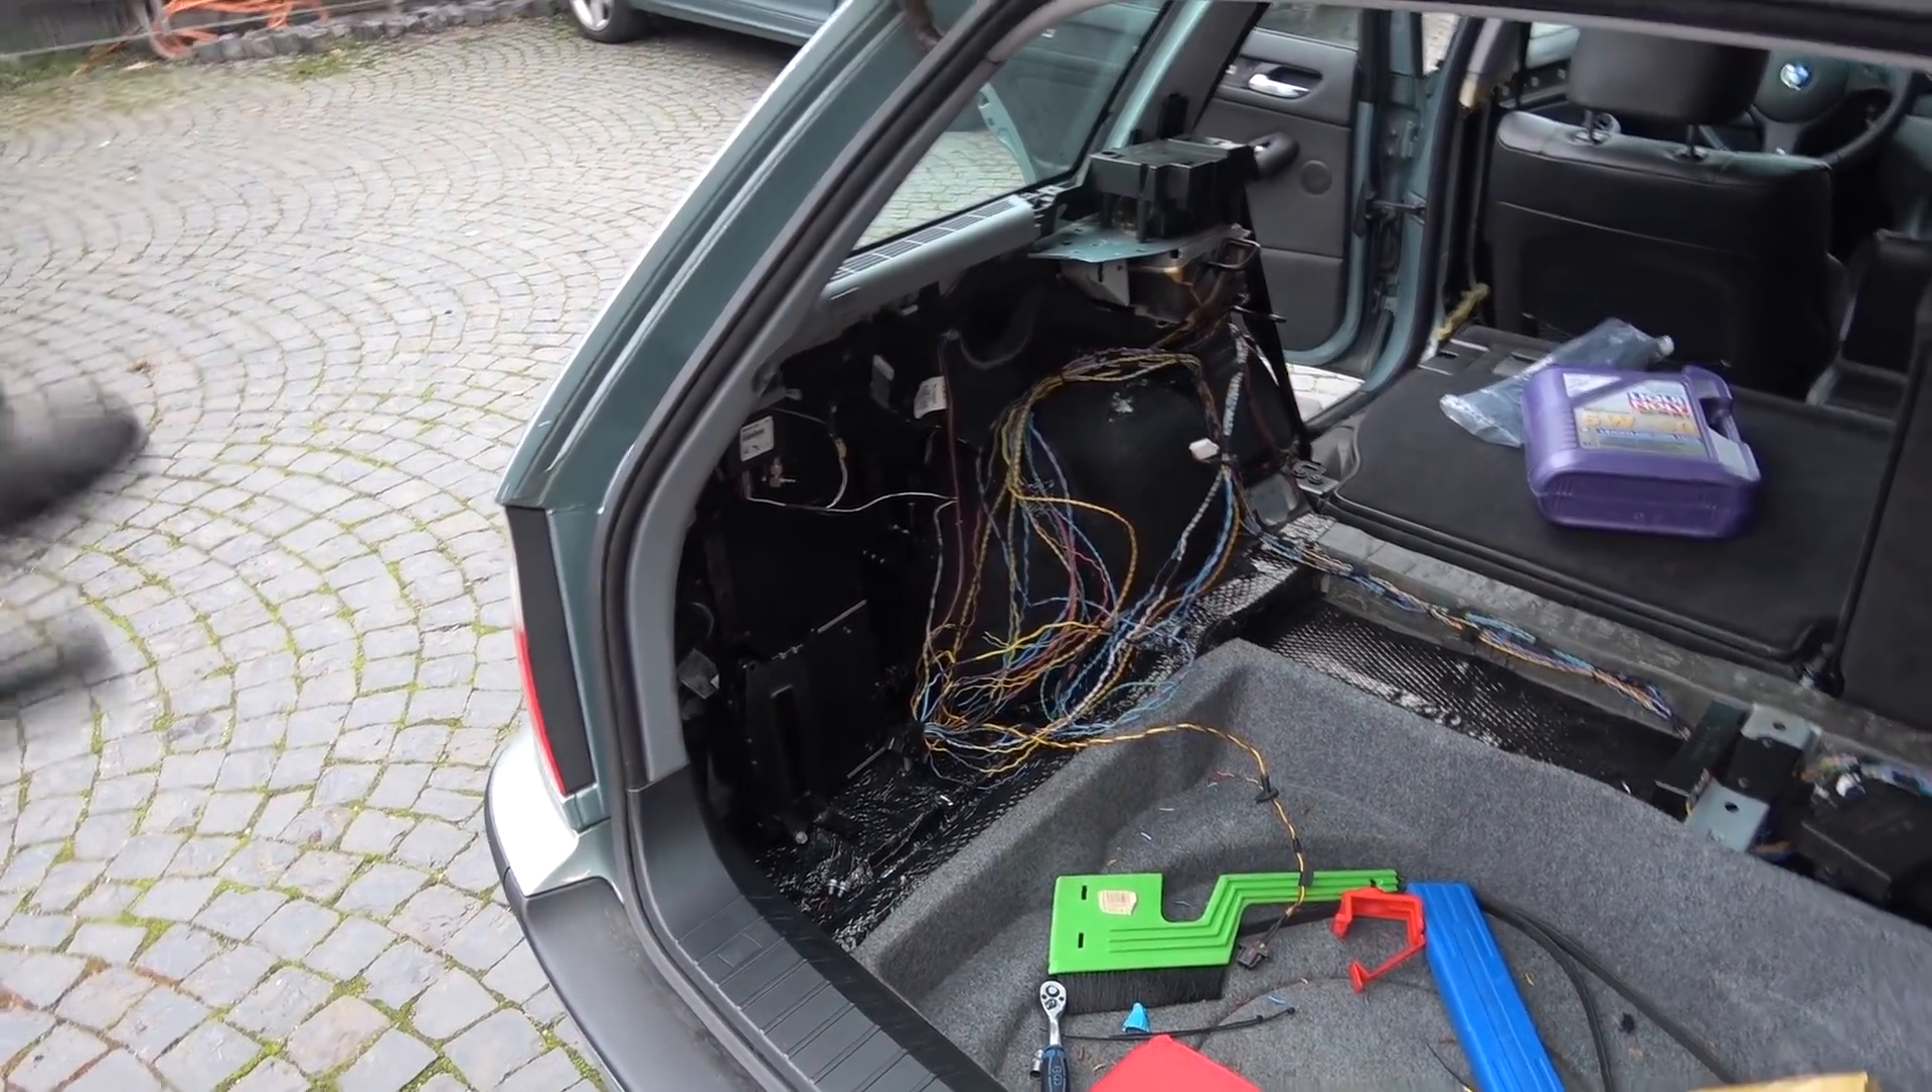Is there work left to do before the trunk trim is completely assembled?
Yes.